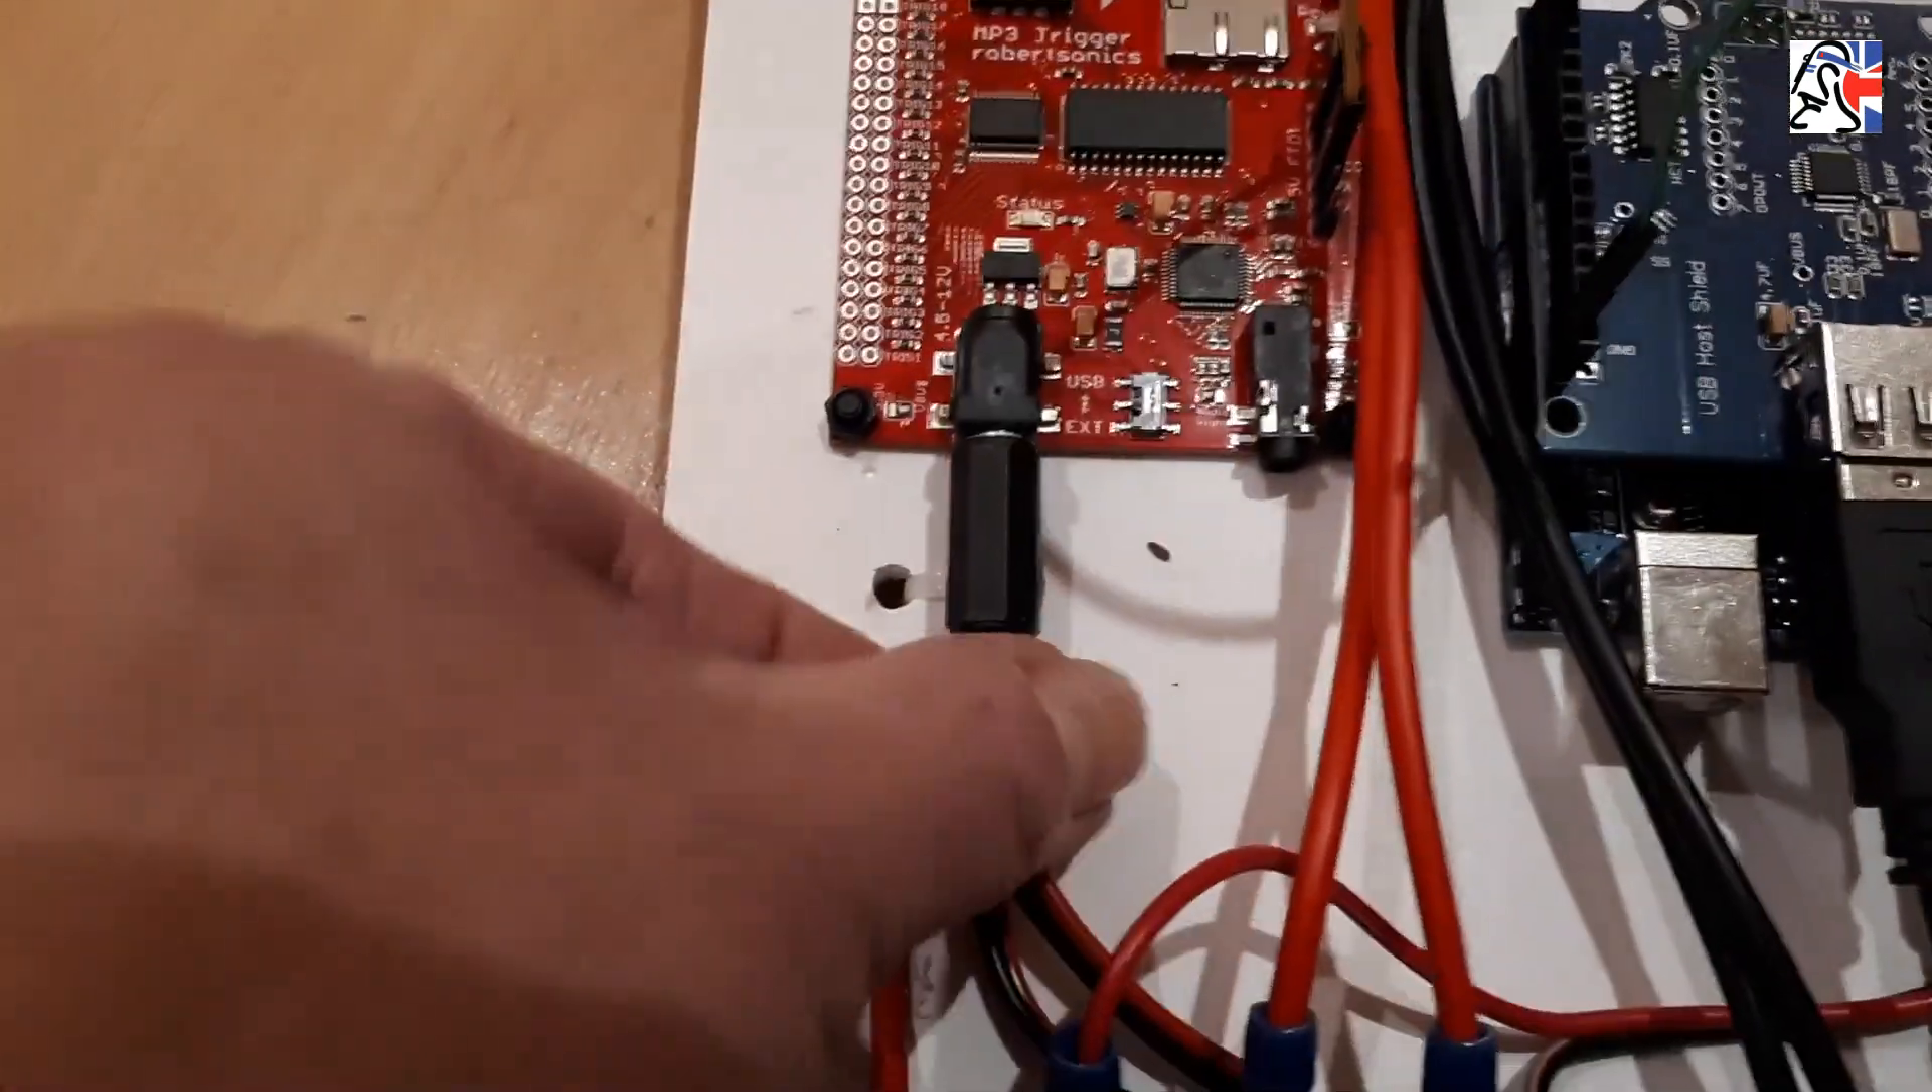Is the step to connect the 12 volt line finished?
Yes.